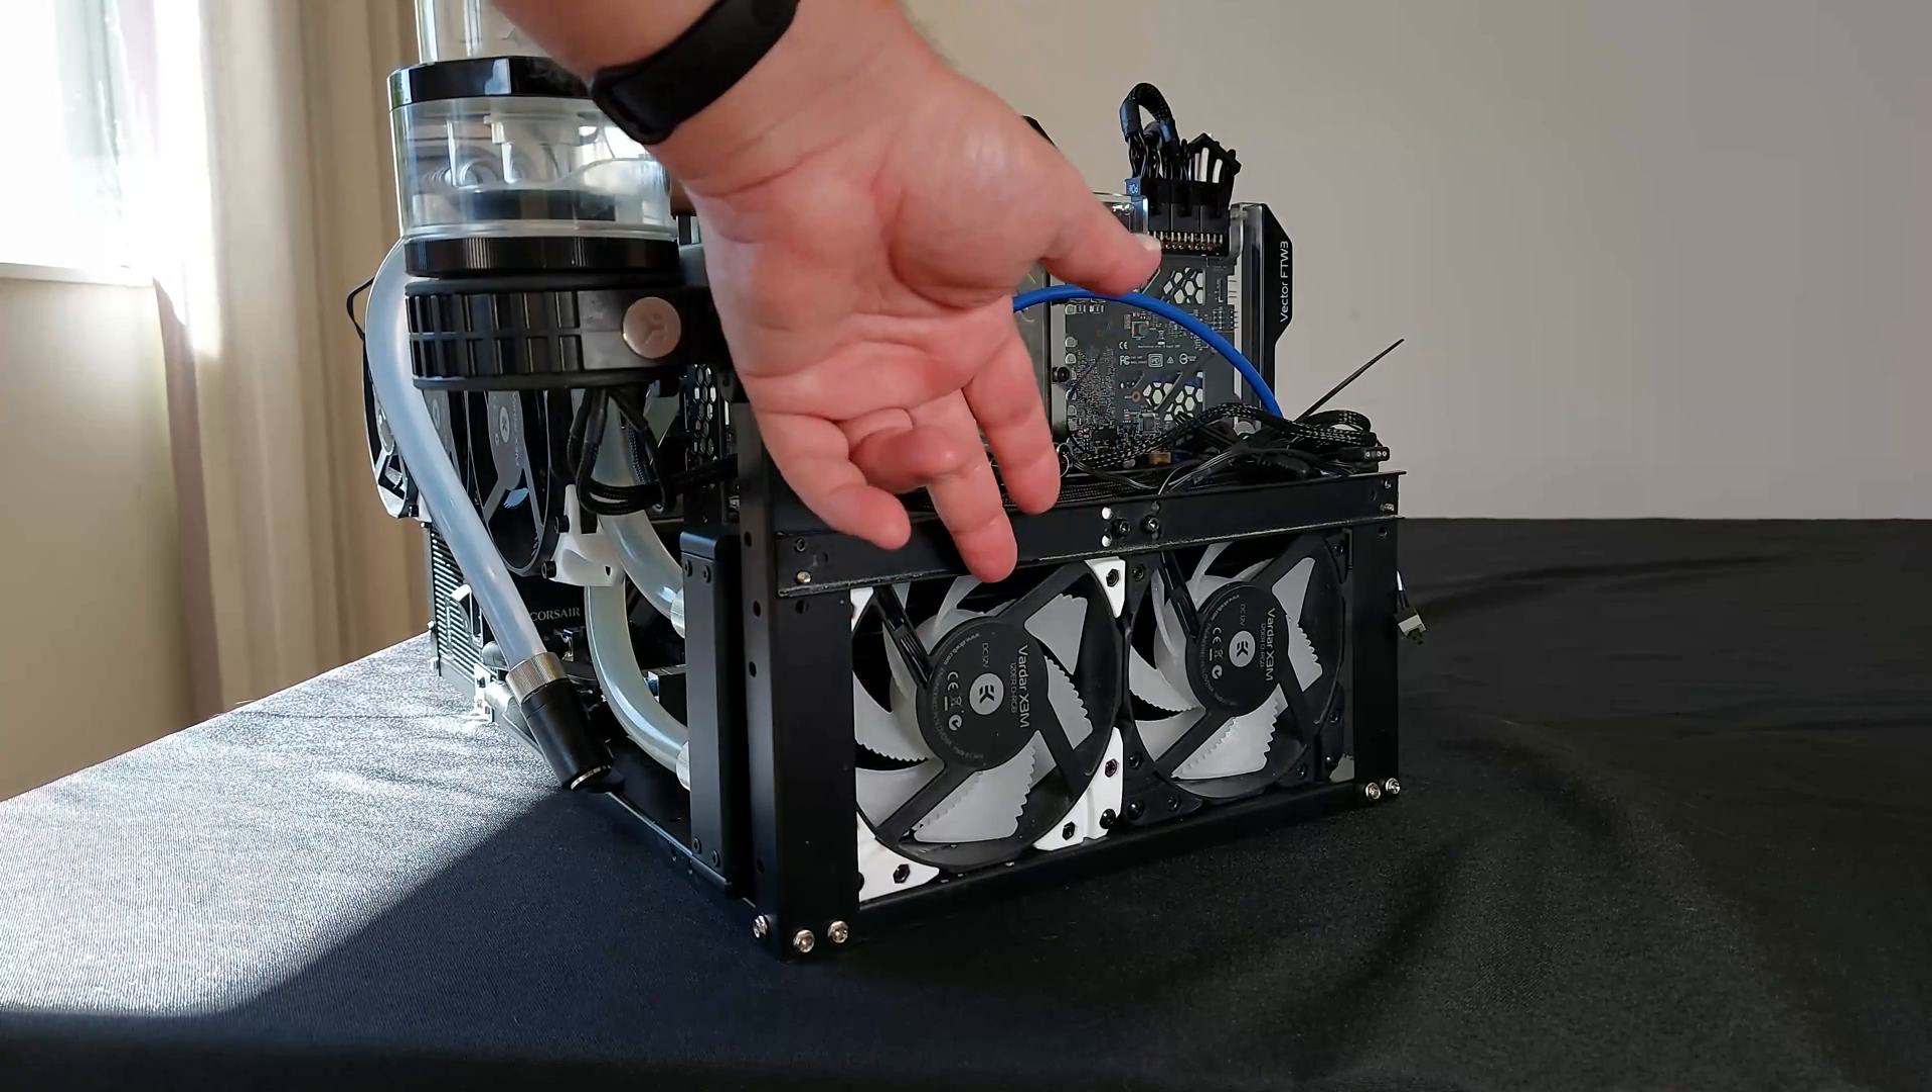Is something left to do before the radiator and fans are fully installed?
No.